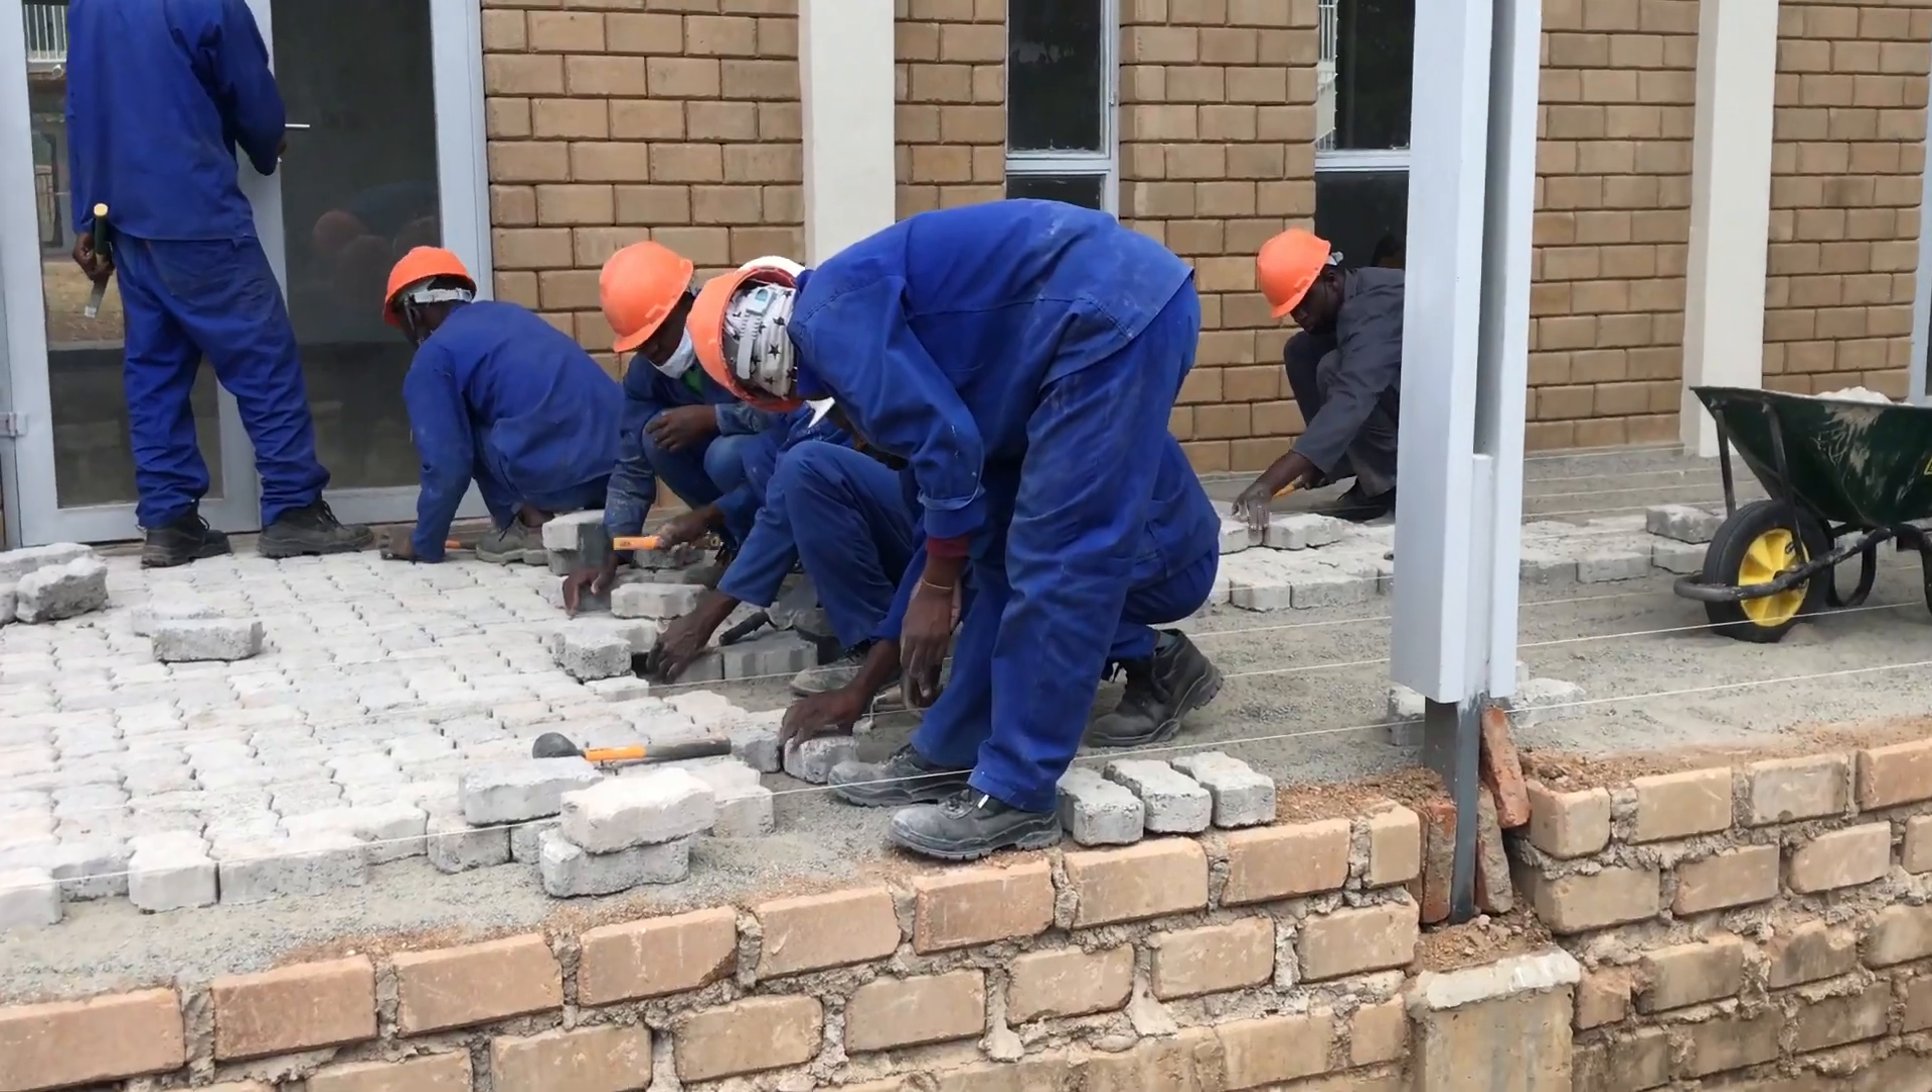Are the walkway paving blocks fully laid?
No.